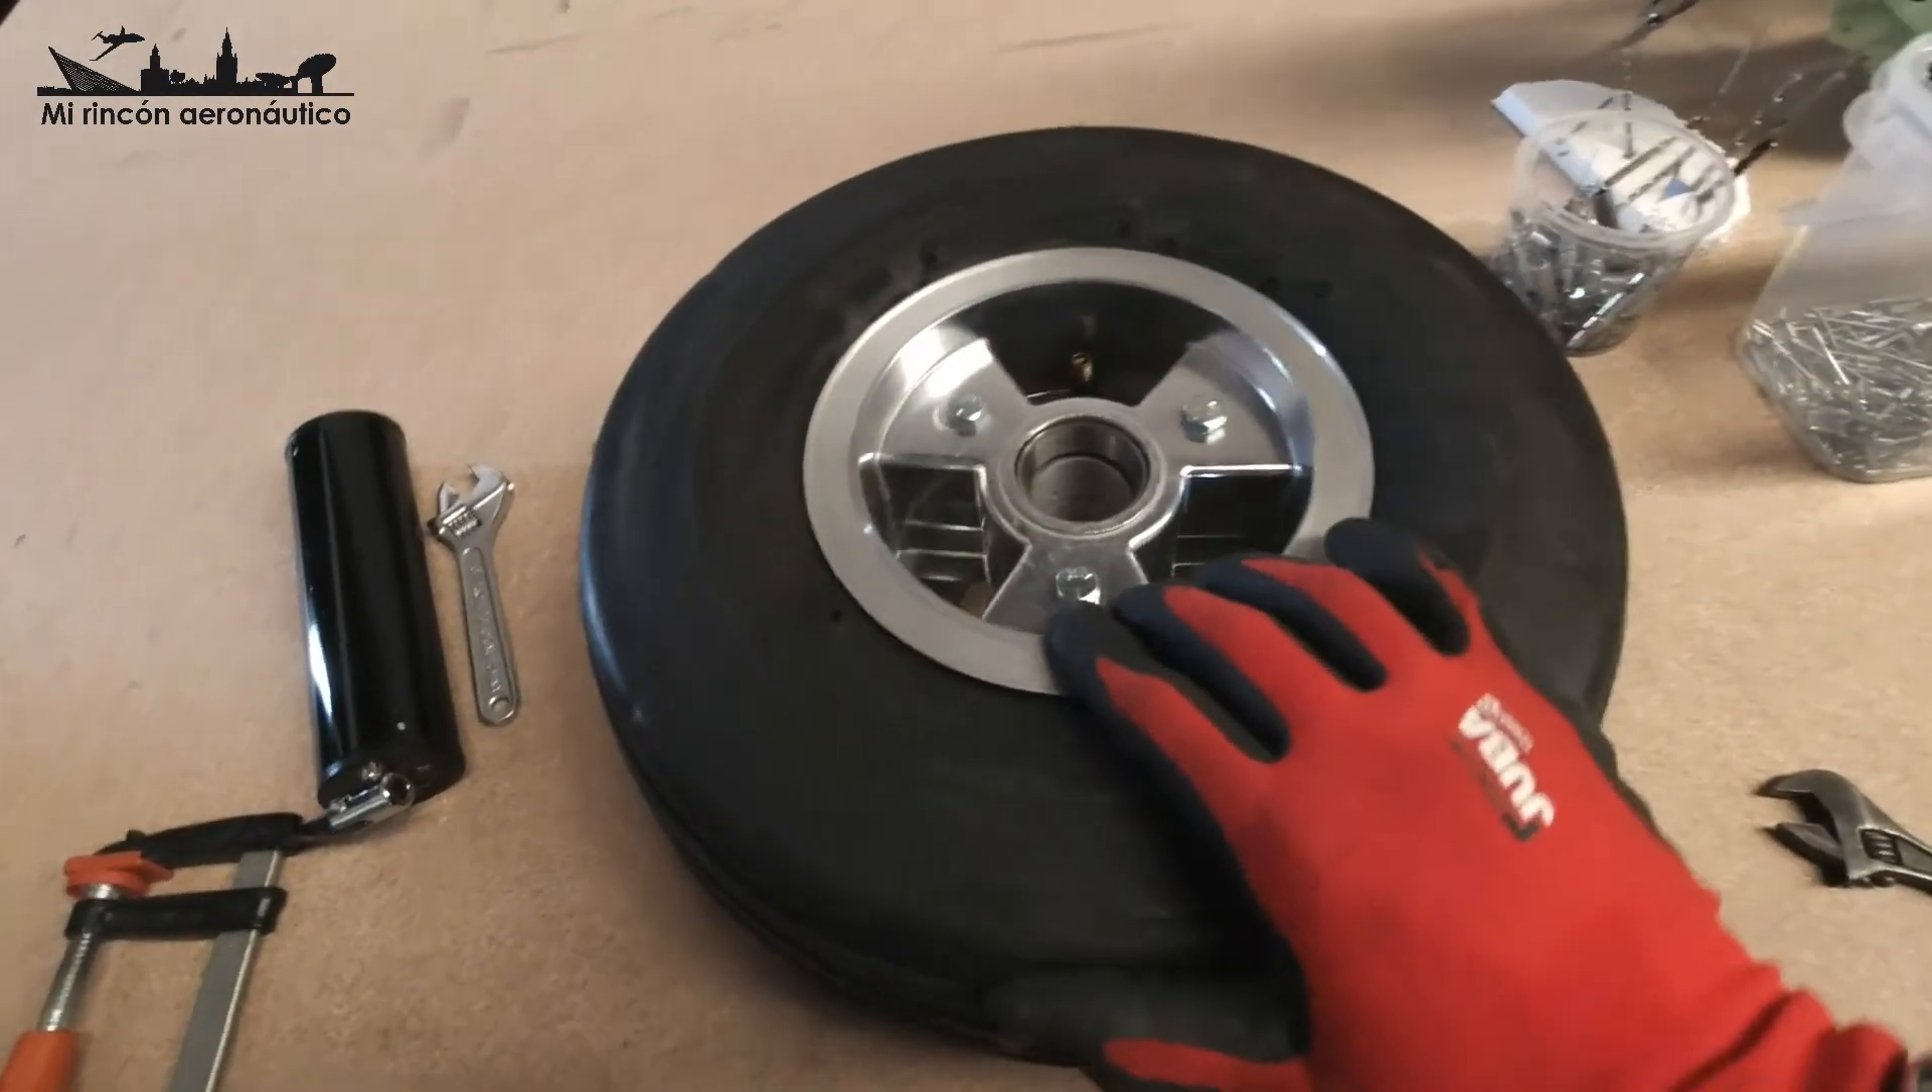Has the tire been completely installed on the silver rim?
Yes.